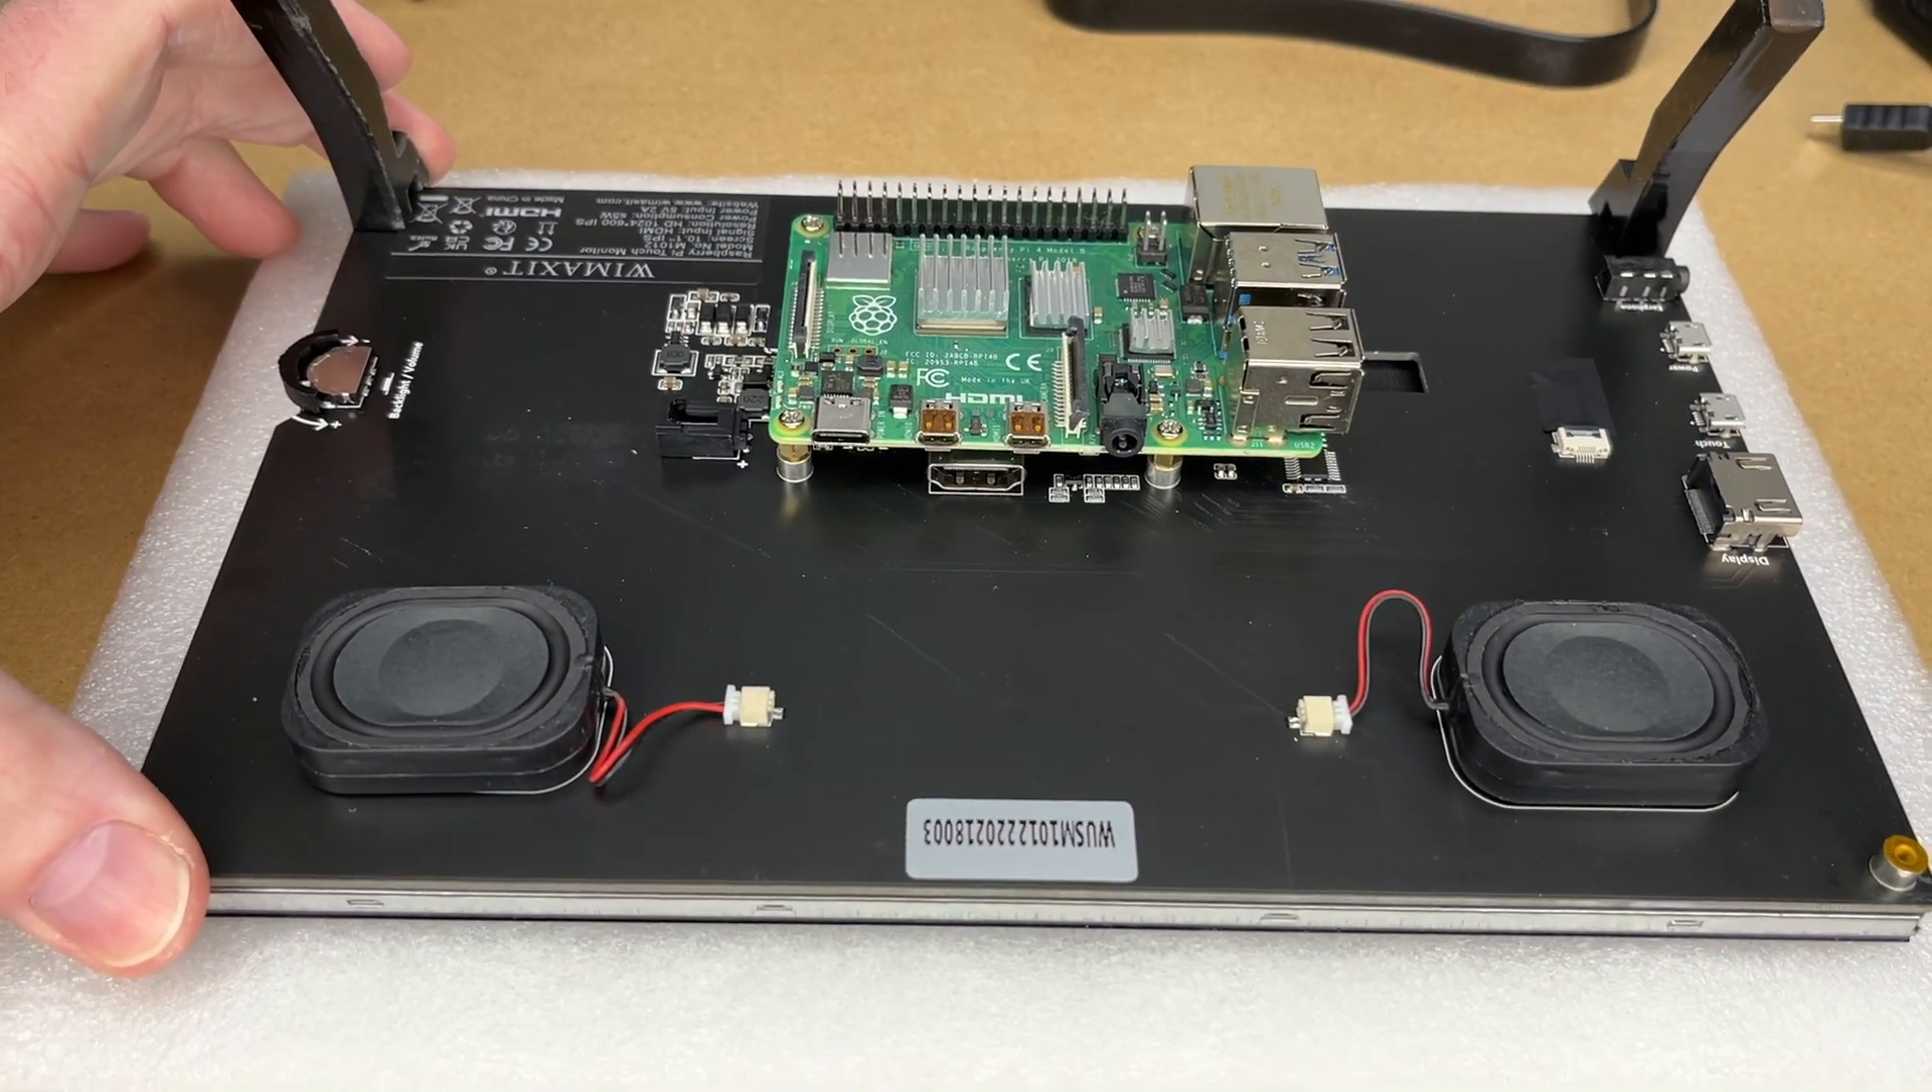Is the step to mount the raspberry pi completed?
Yes.